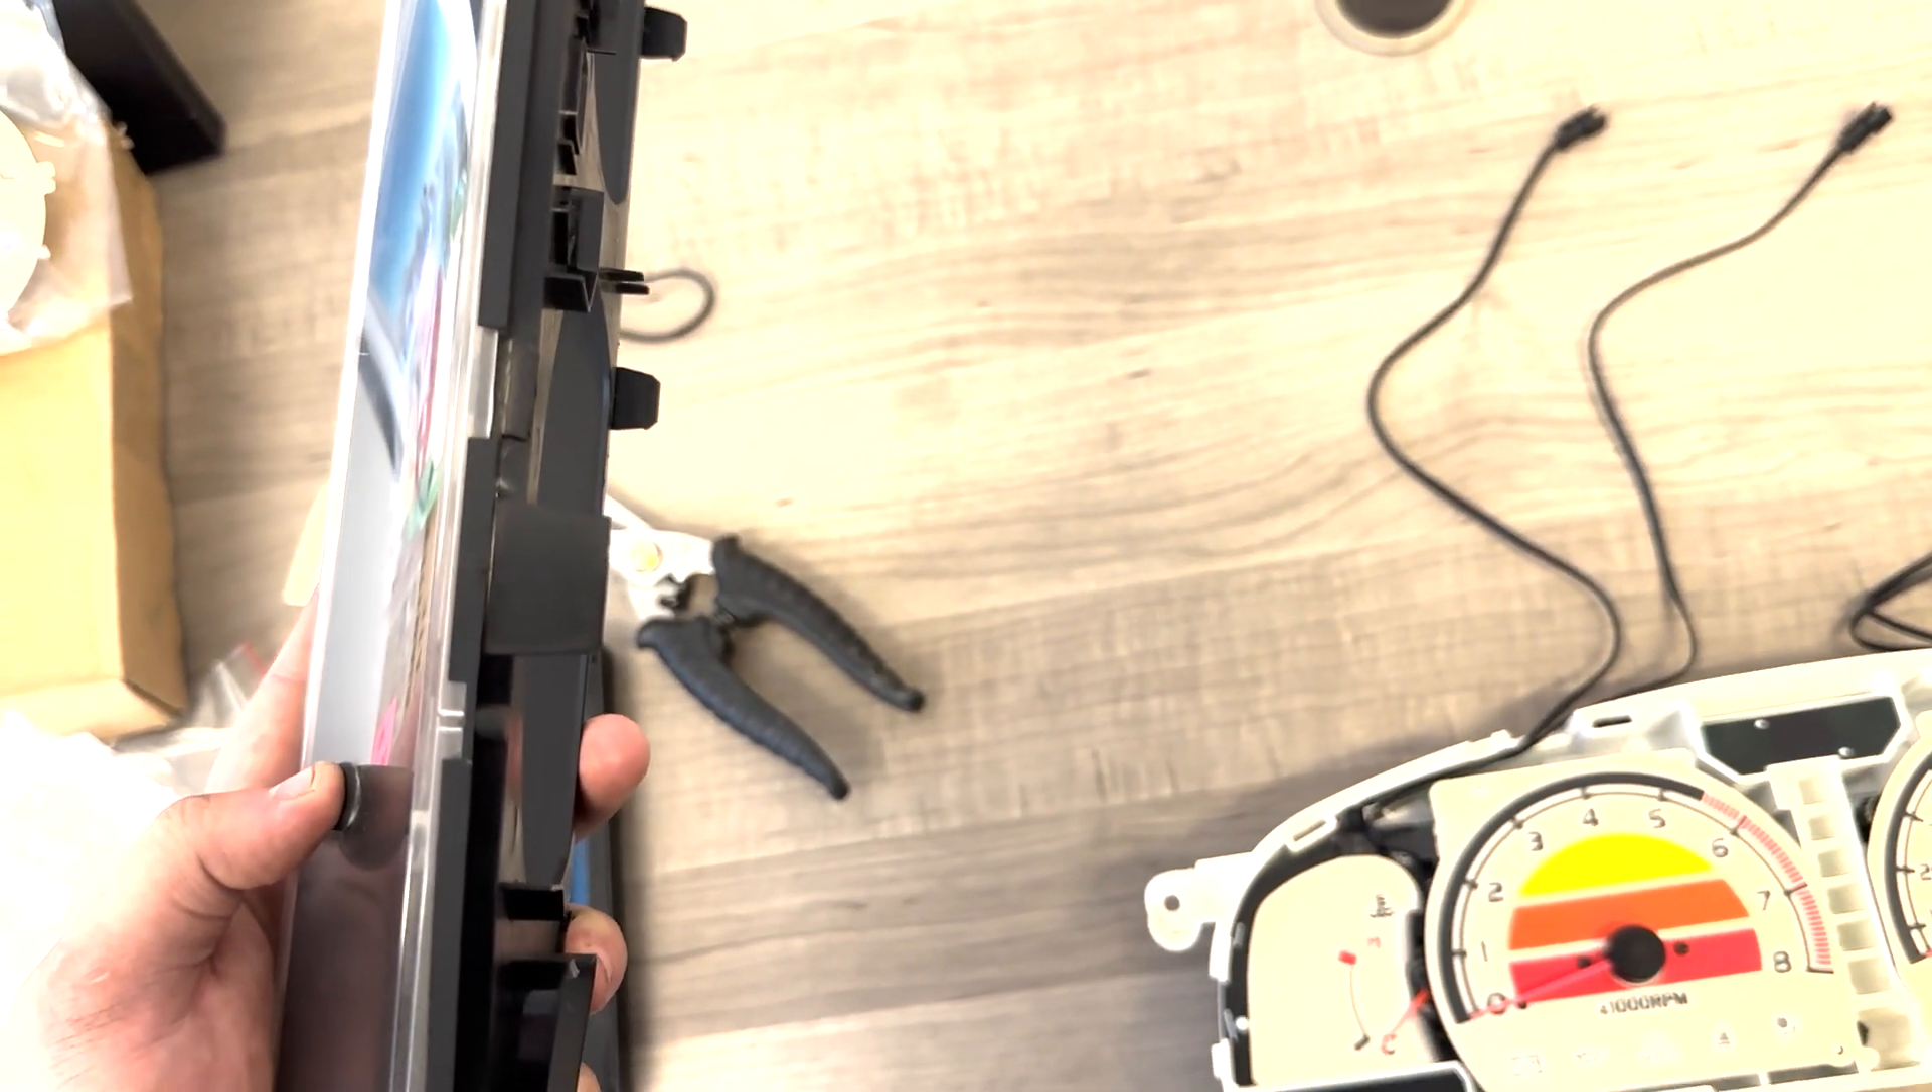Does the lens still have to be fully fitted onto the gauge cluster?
Yes.